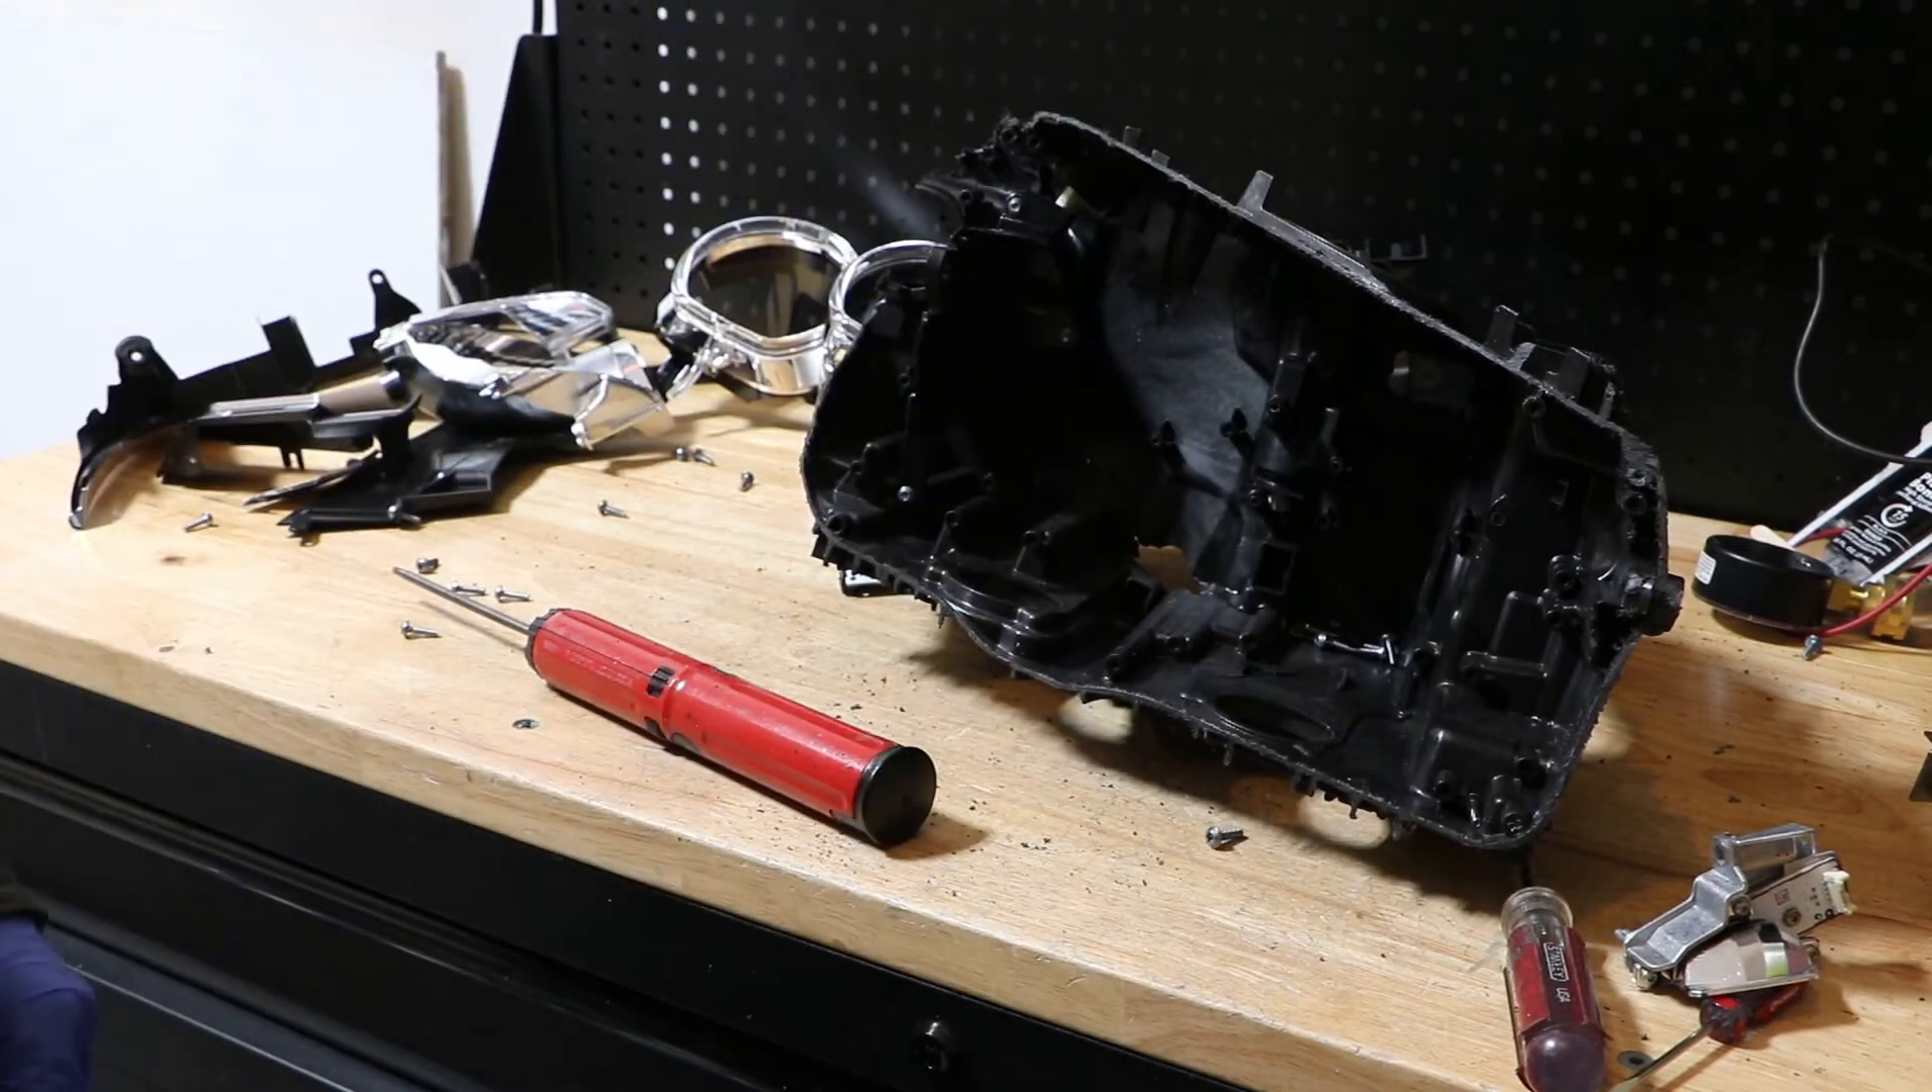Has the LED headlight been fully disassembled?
Yes.